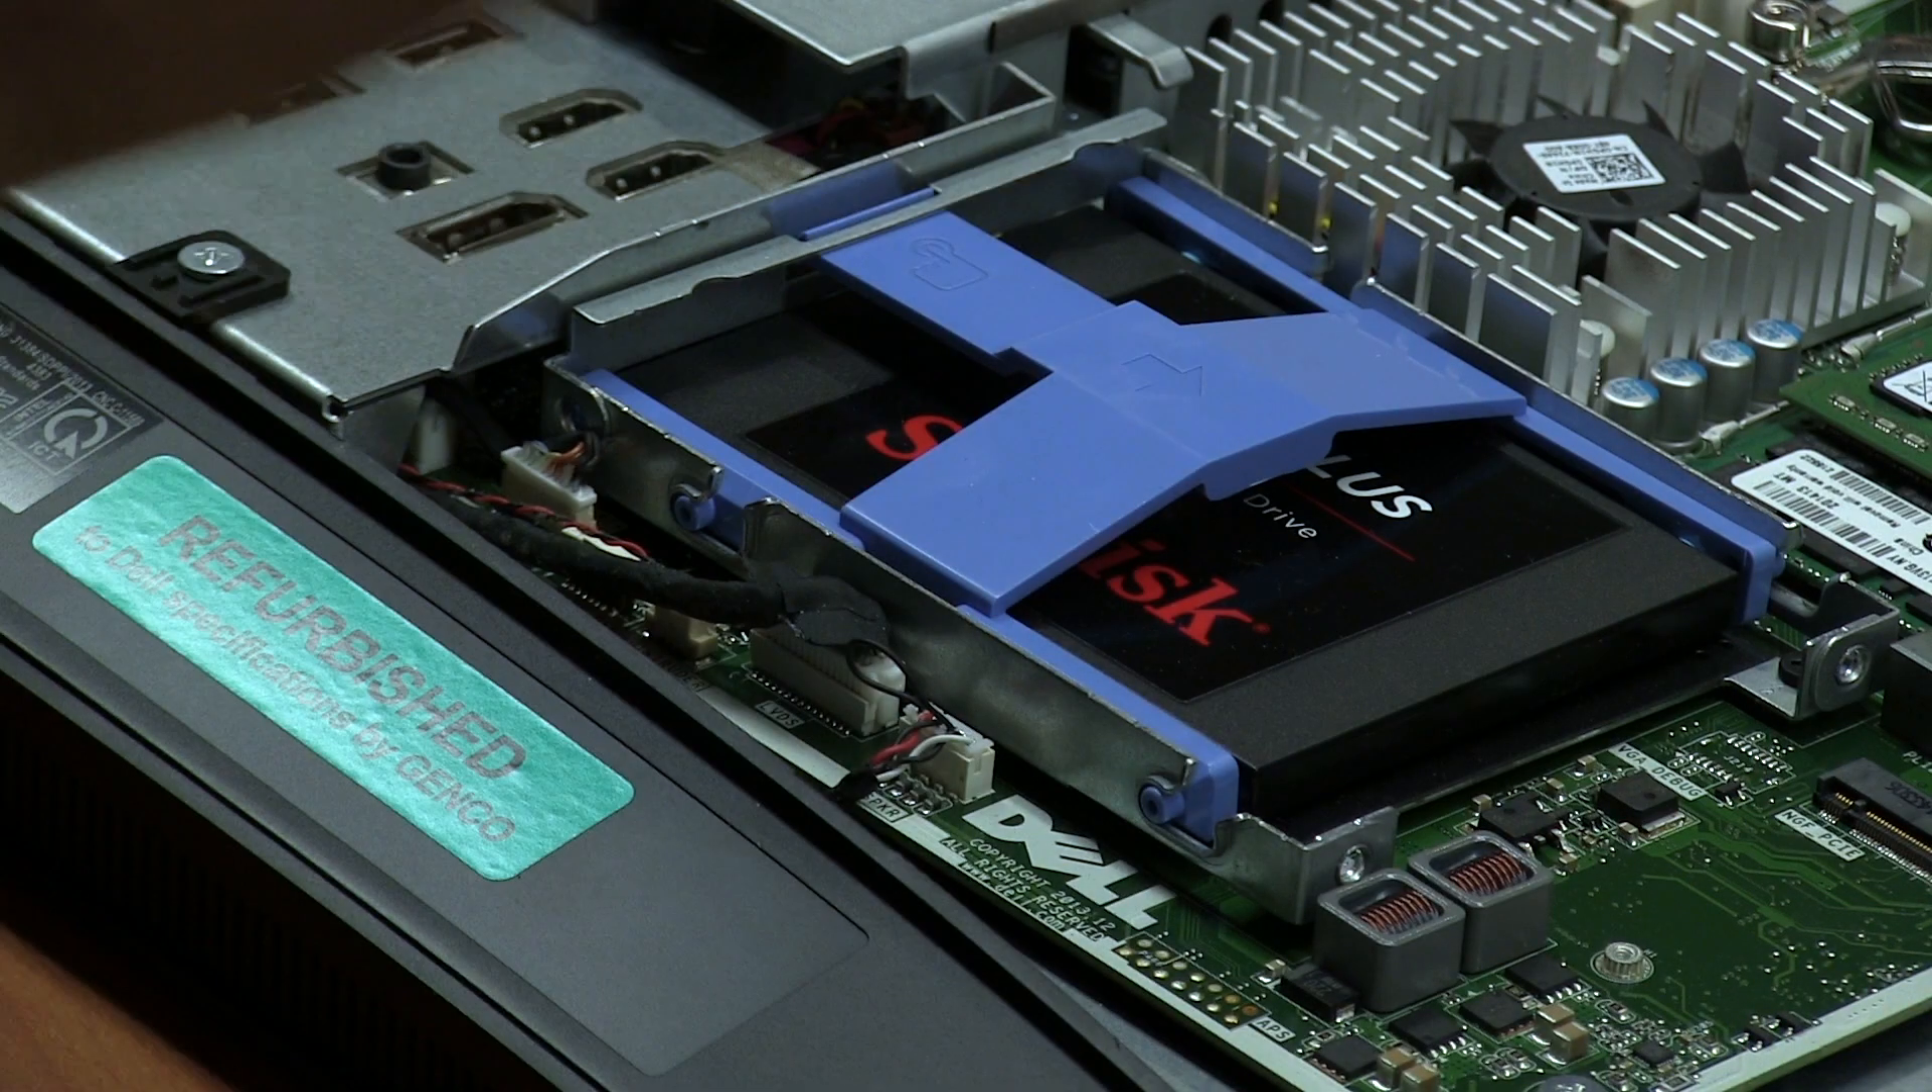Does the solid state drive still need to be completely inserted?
No.